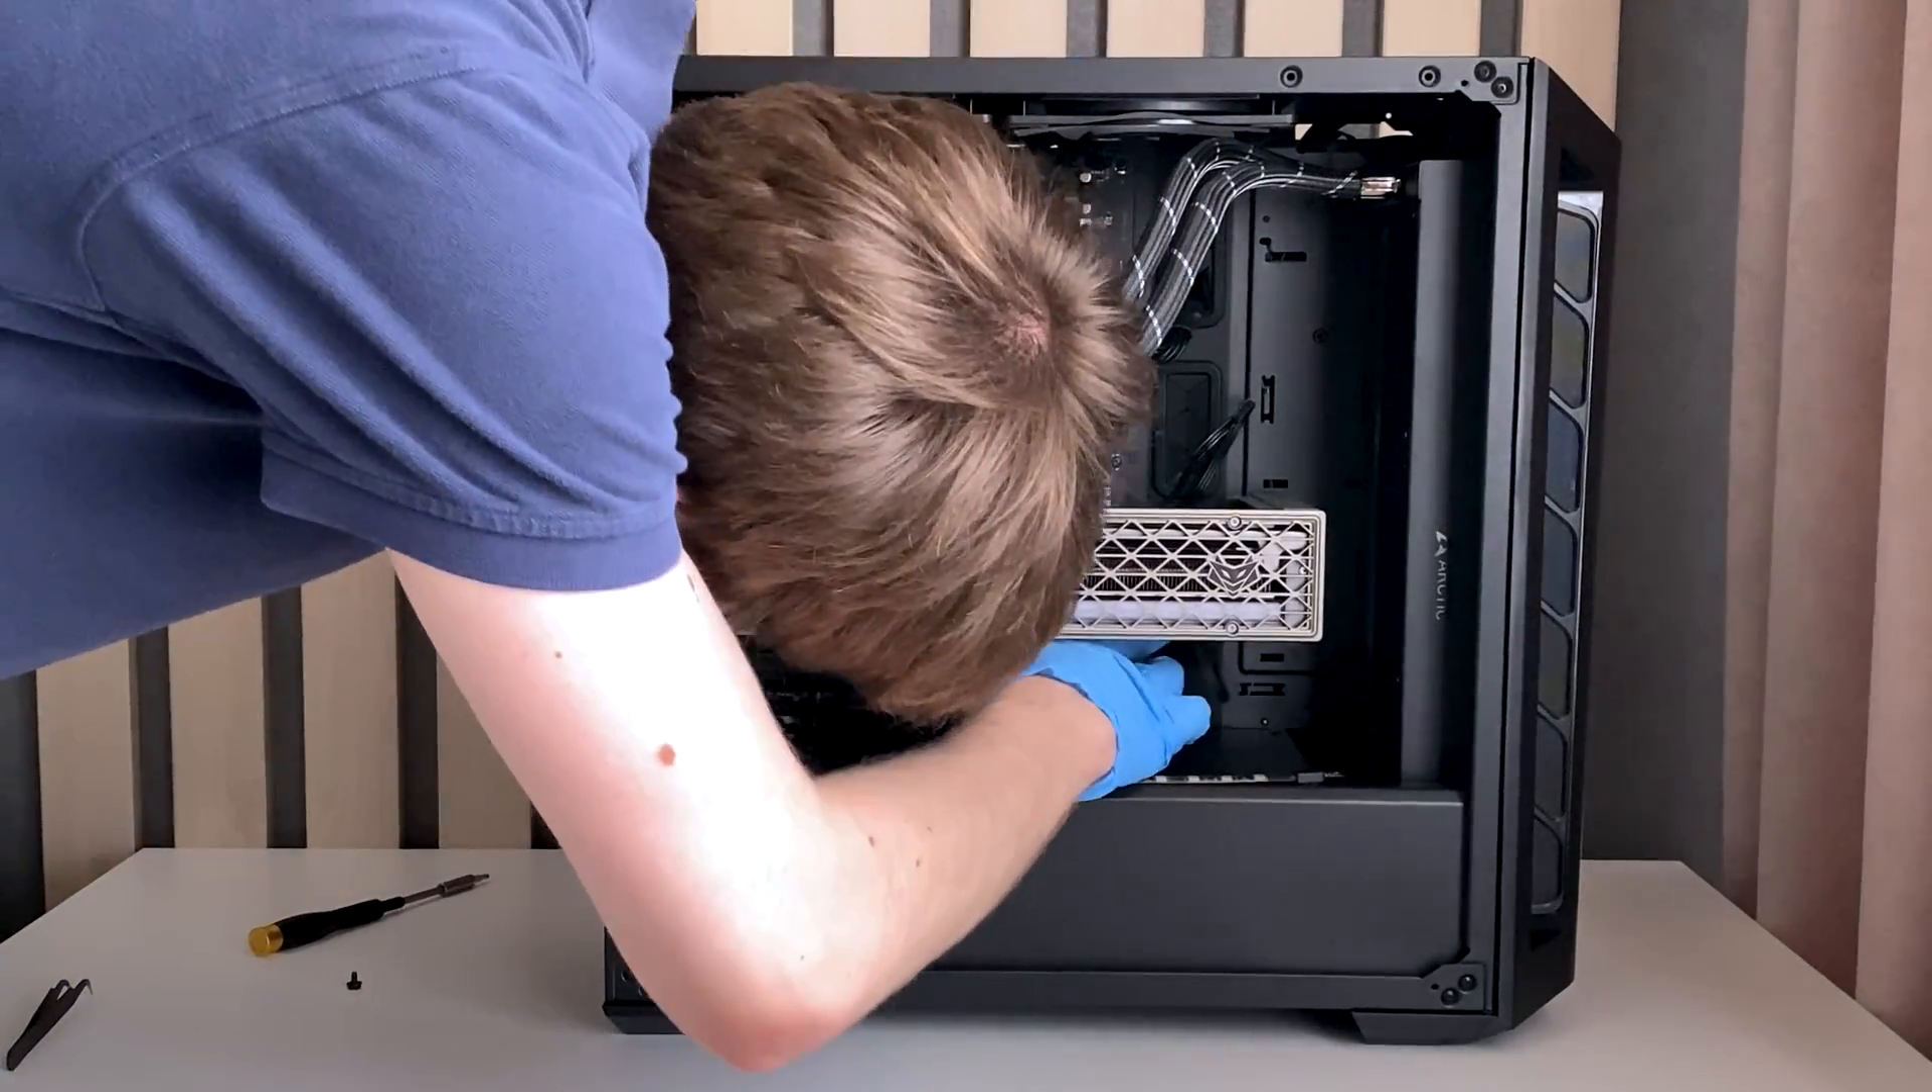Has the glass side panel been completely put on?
No.